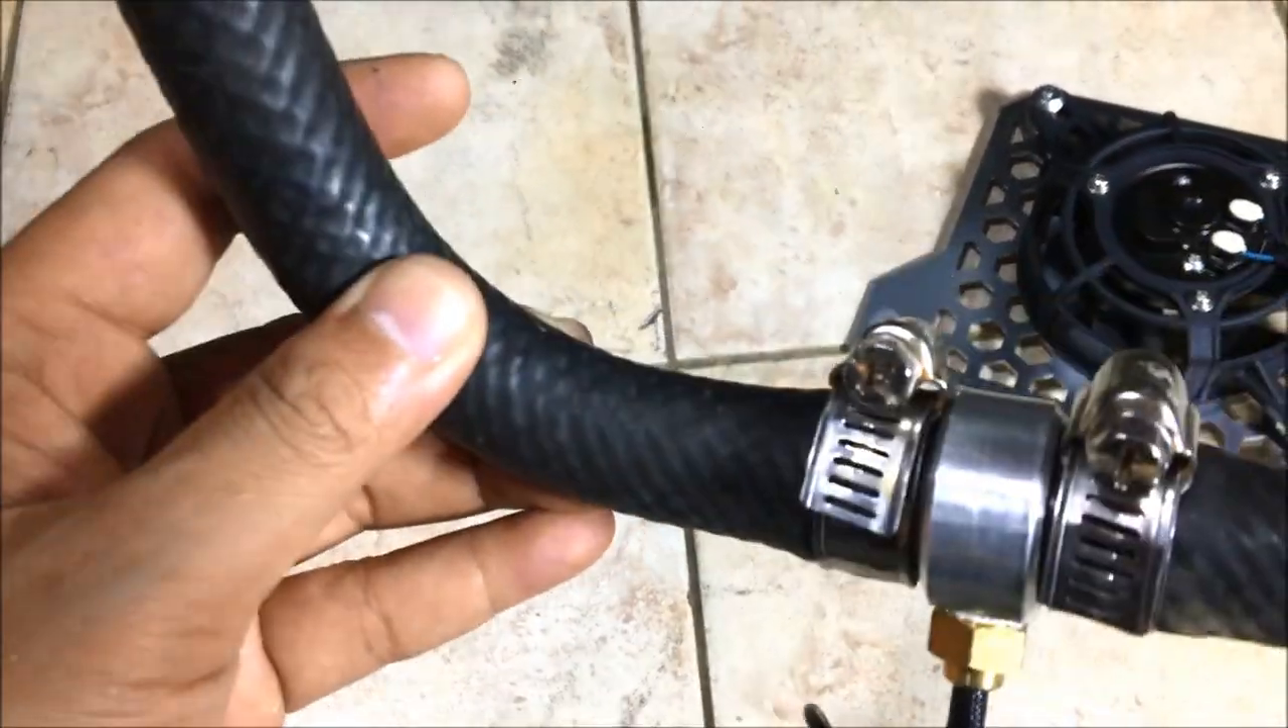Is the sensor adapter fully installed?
Yes.